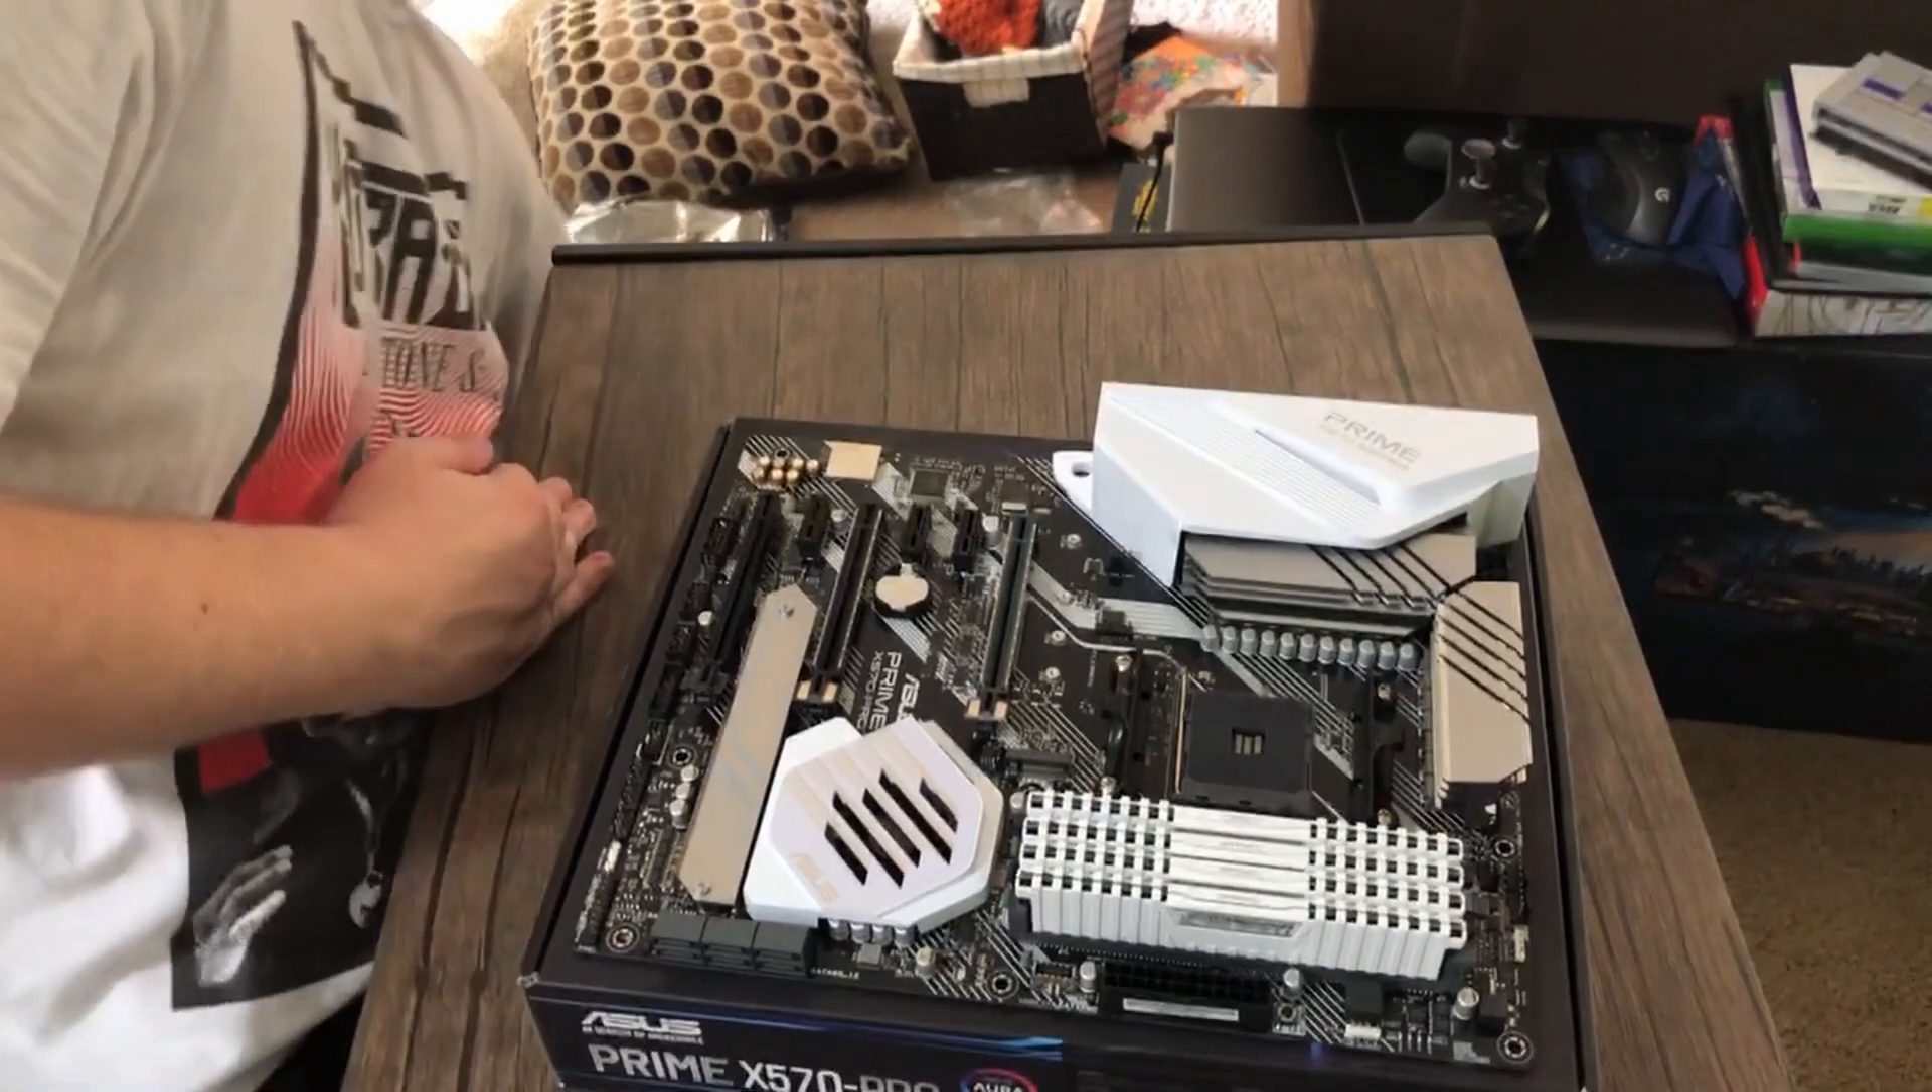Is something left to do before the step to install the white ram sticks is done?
No.